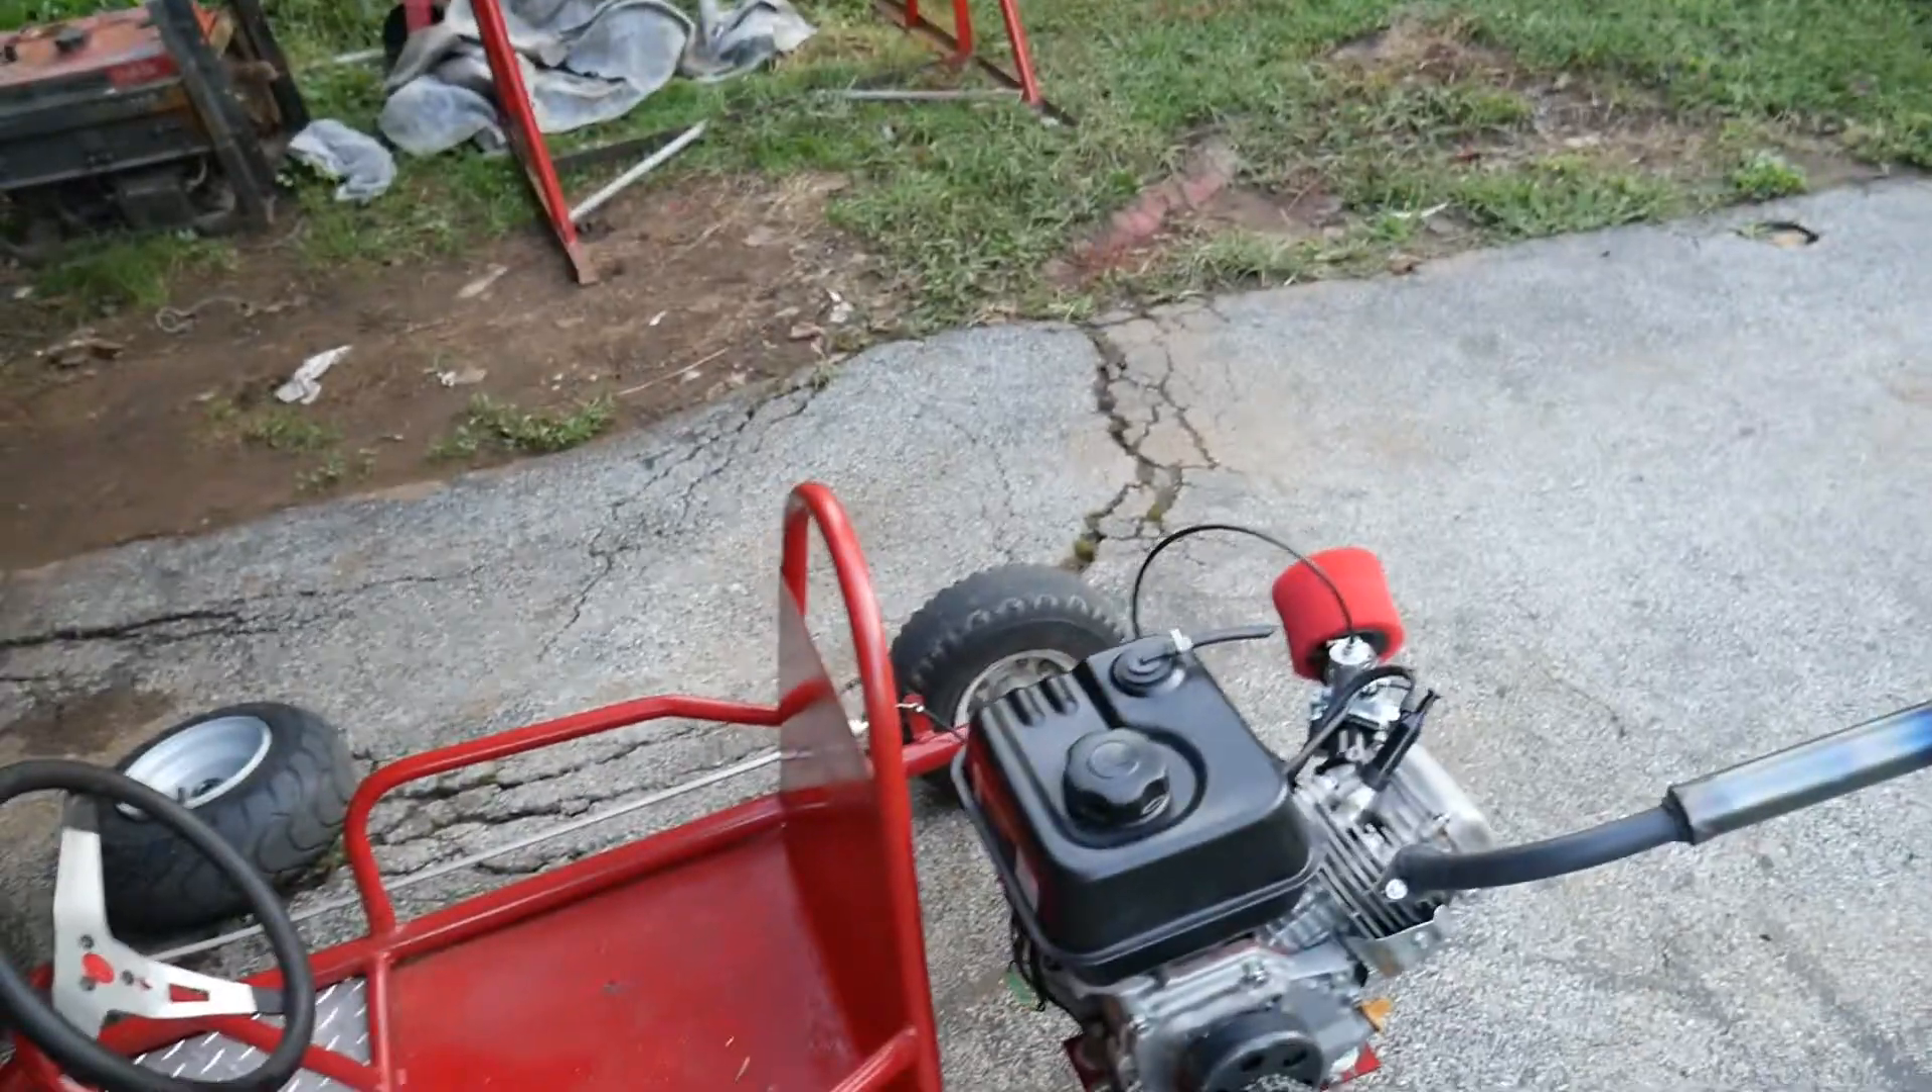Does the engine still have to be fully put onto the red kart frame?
No.